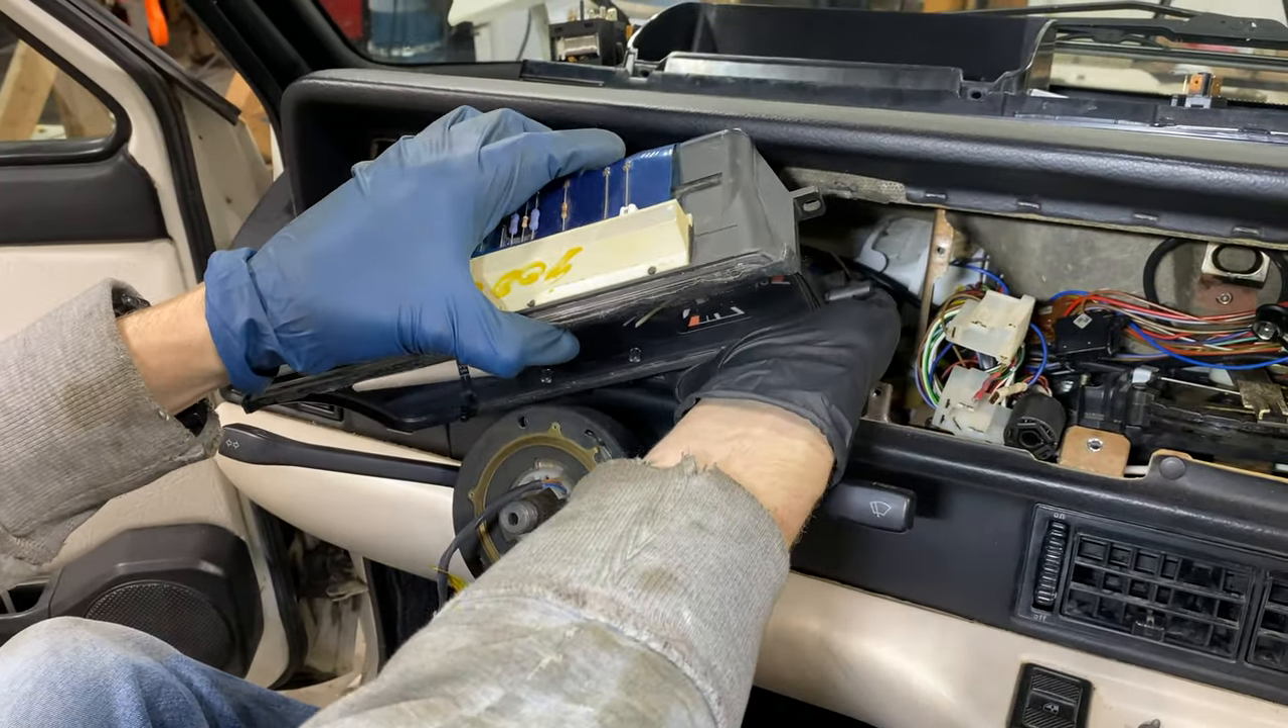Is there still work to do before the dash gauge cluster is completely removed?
Yes.